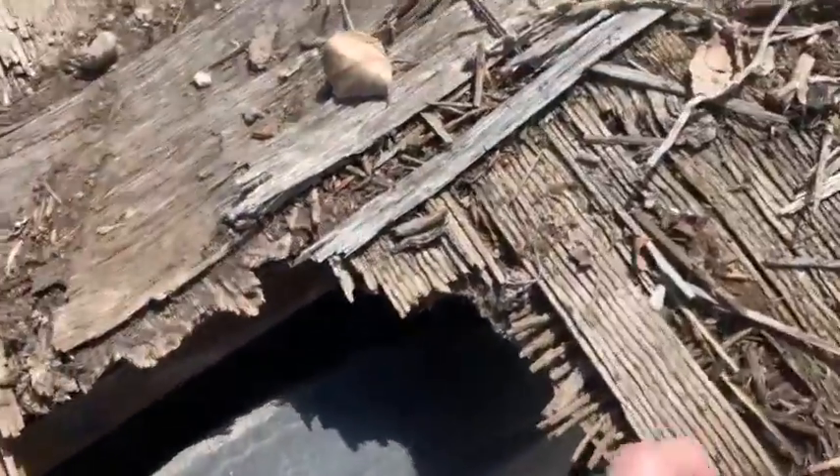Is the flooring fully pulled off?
No.